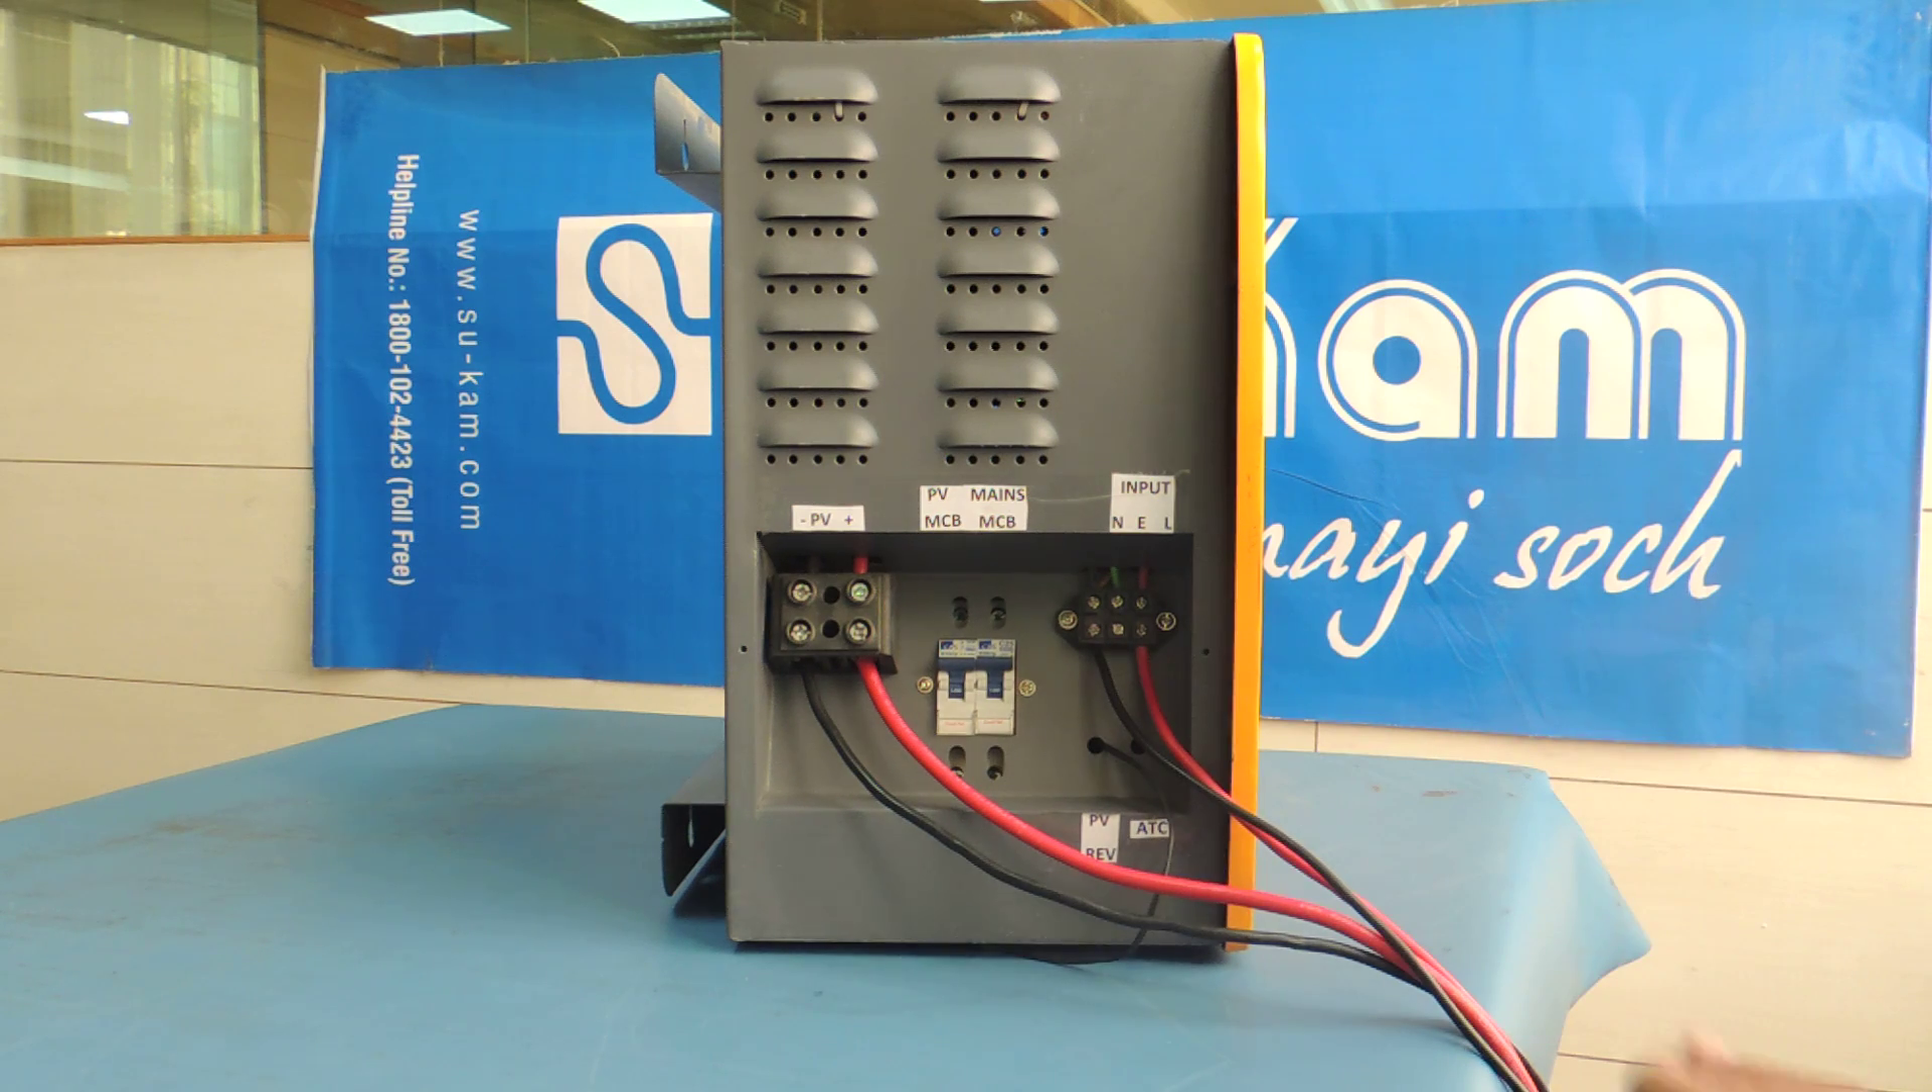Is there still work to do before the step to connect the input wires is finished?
No.